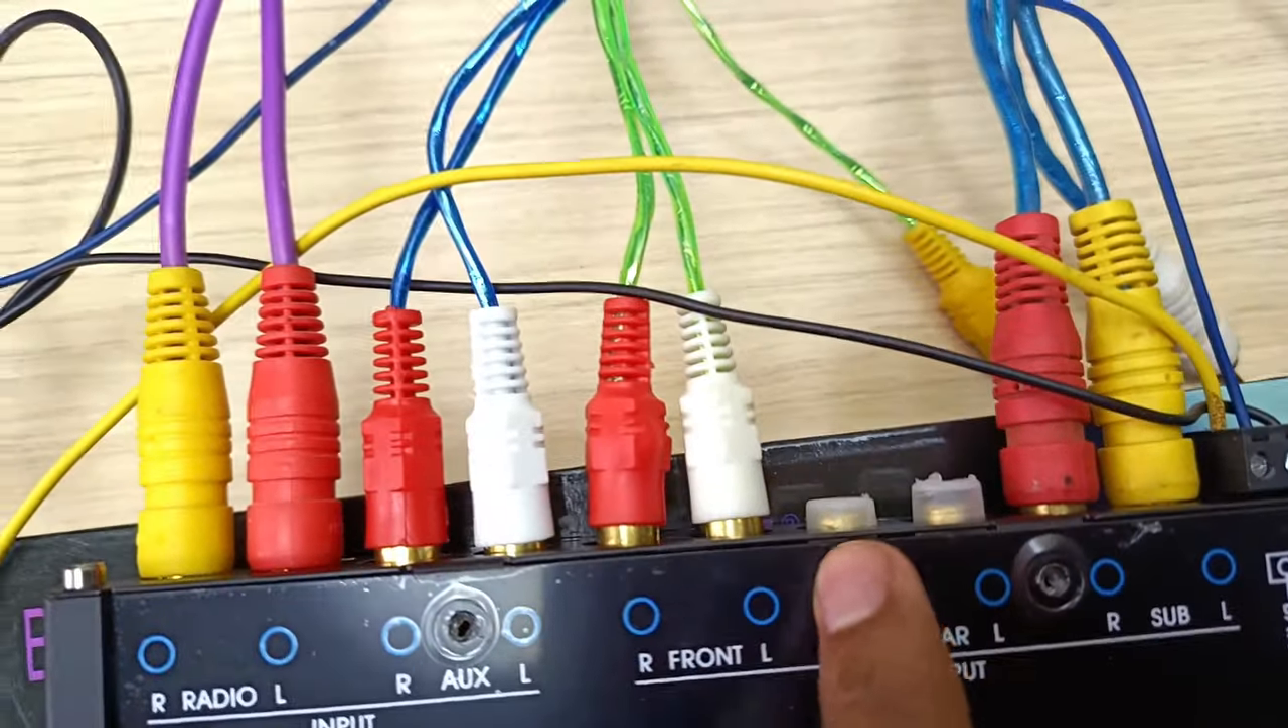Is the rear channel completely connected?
No.